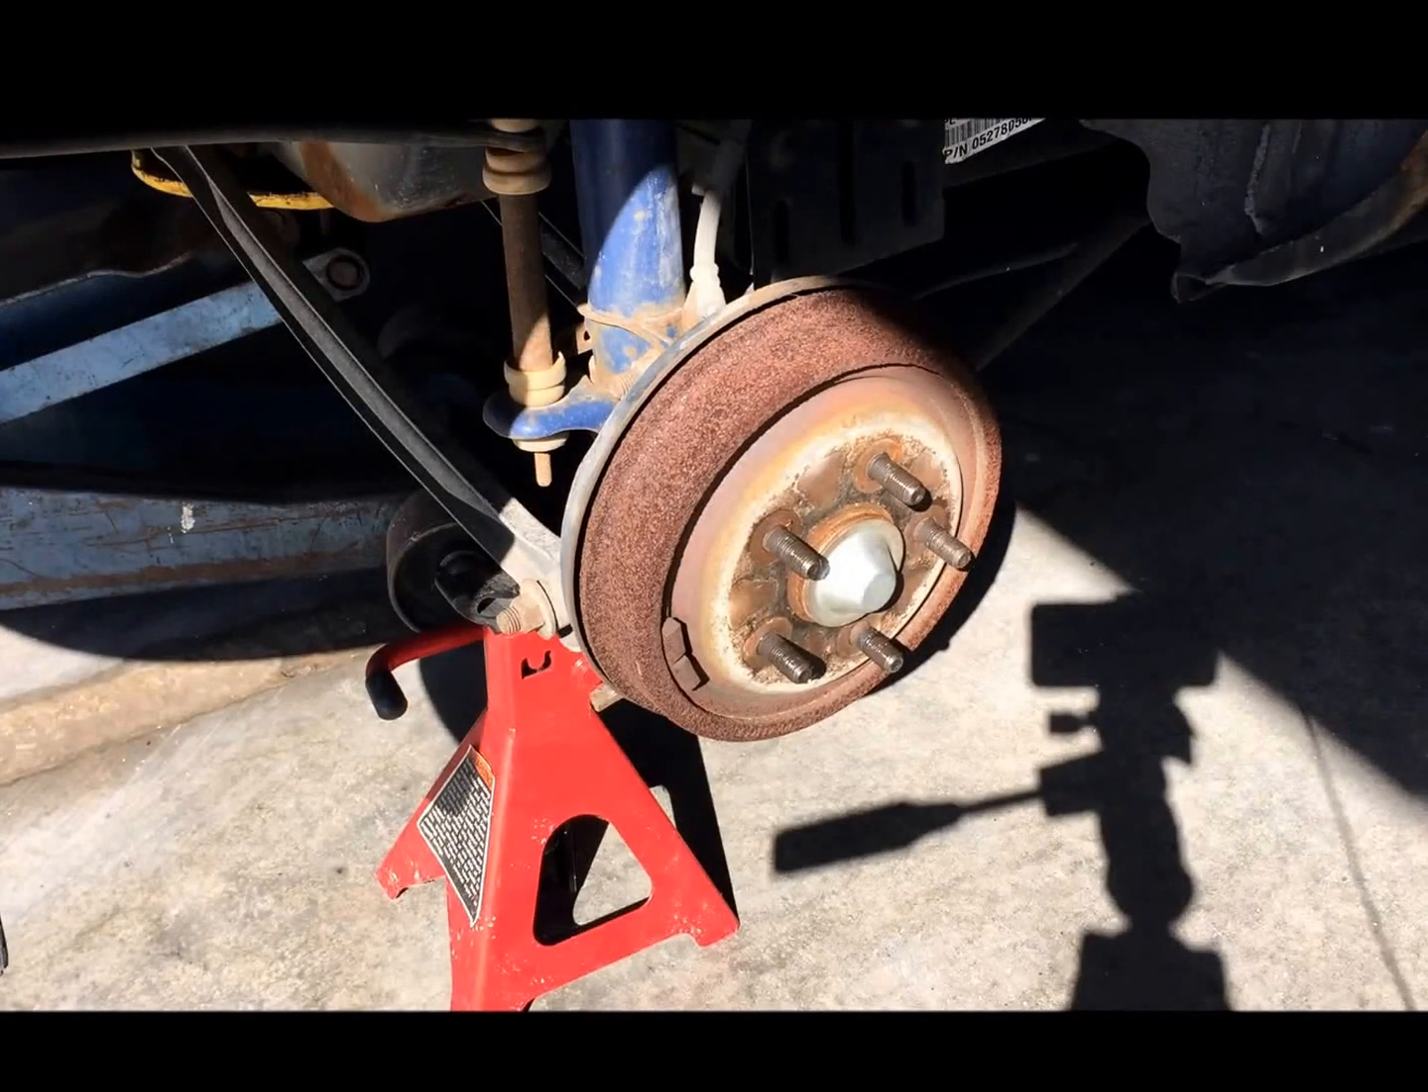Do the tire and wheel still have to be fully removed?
No.